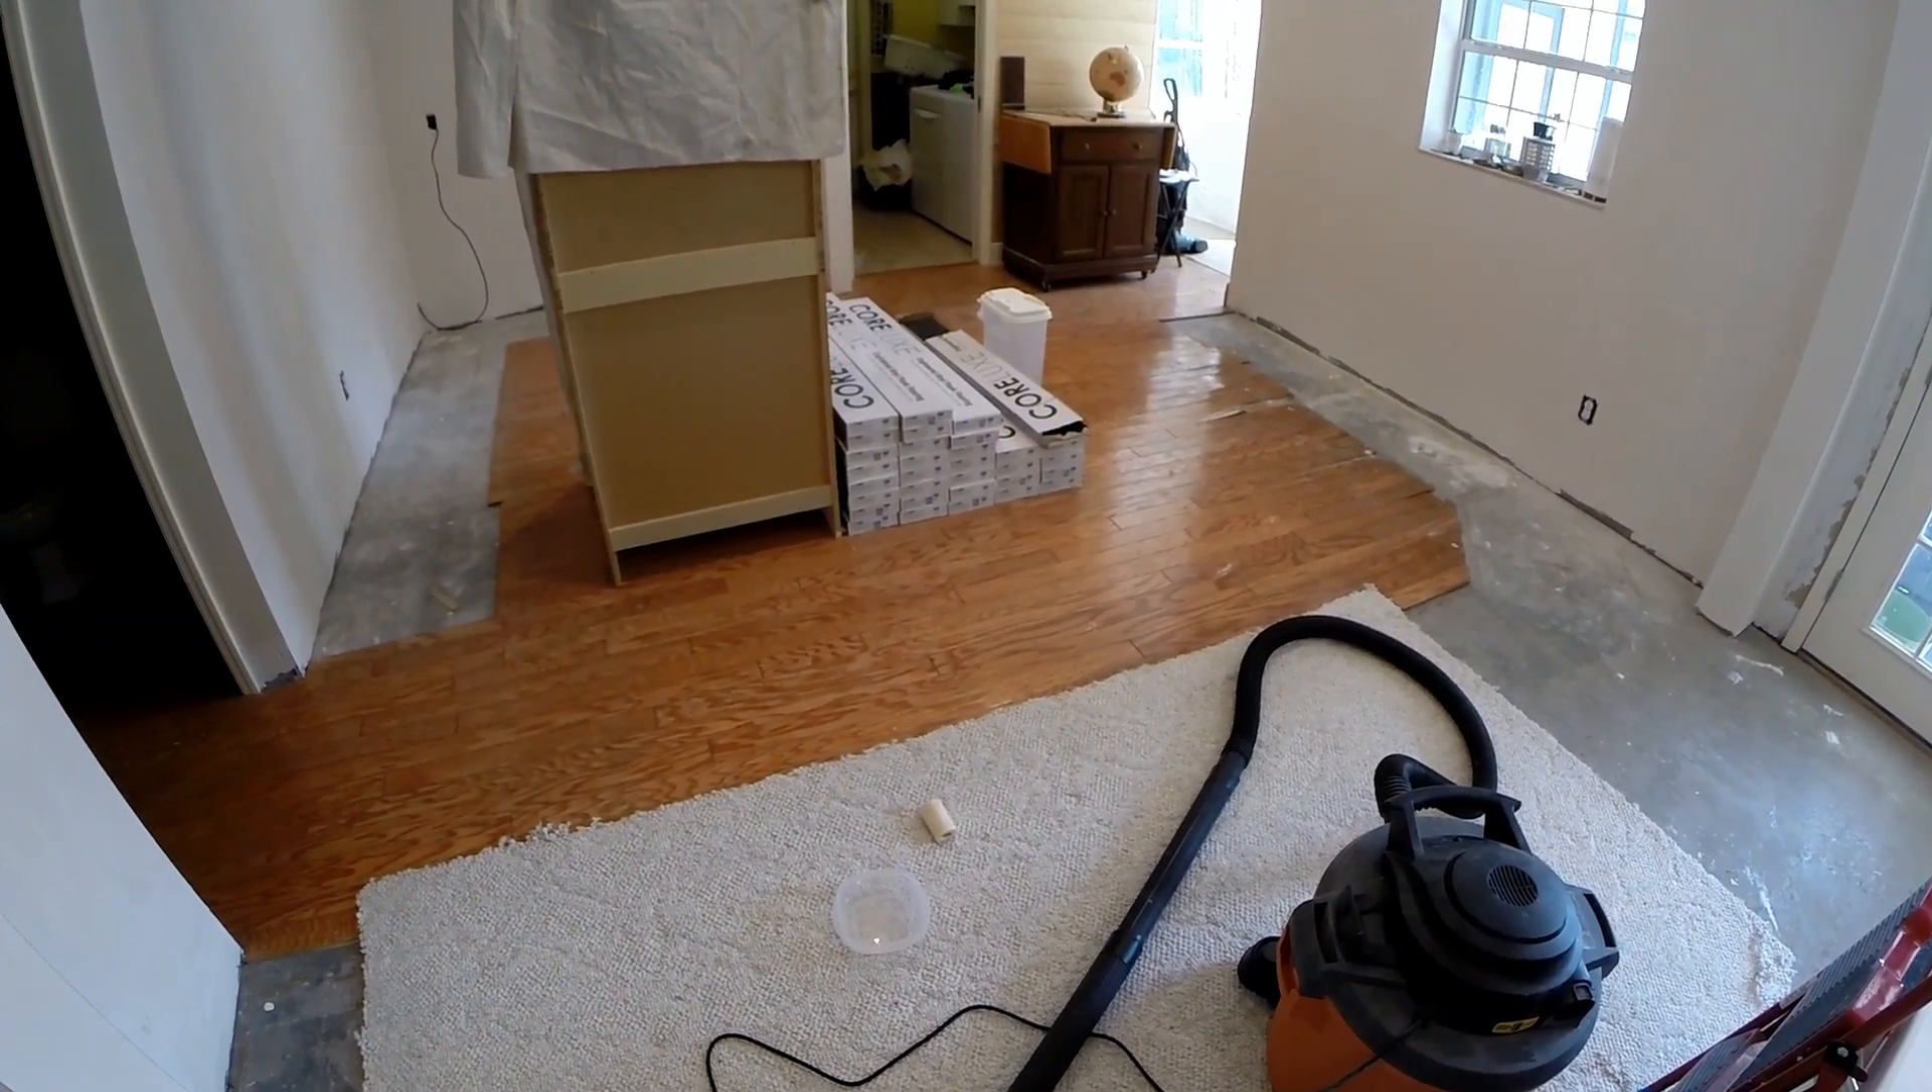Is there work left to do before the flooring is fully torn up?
Yes.